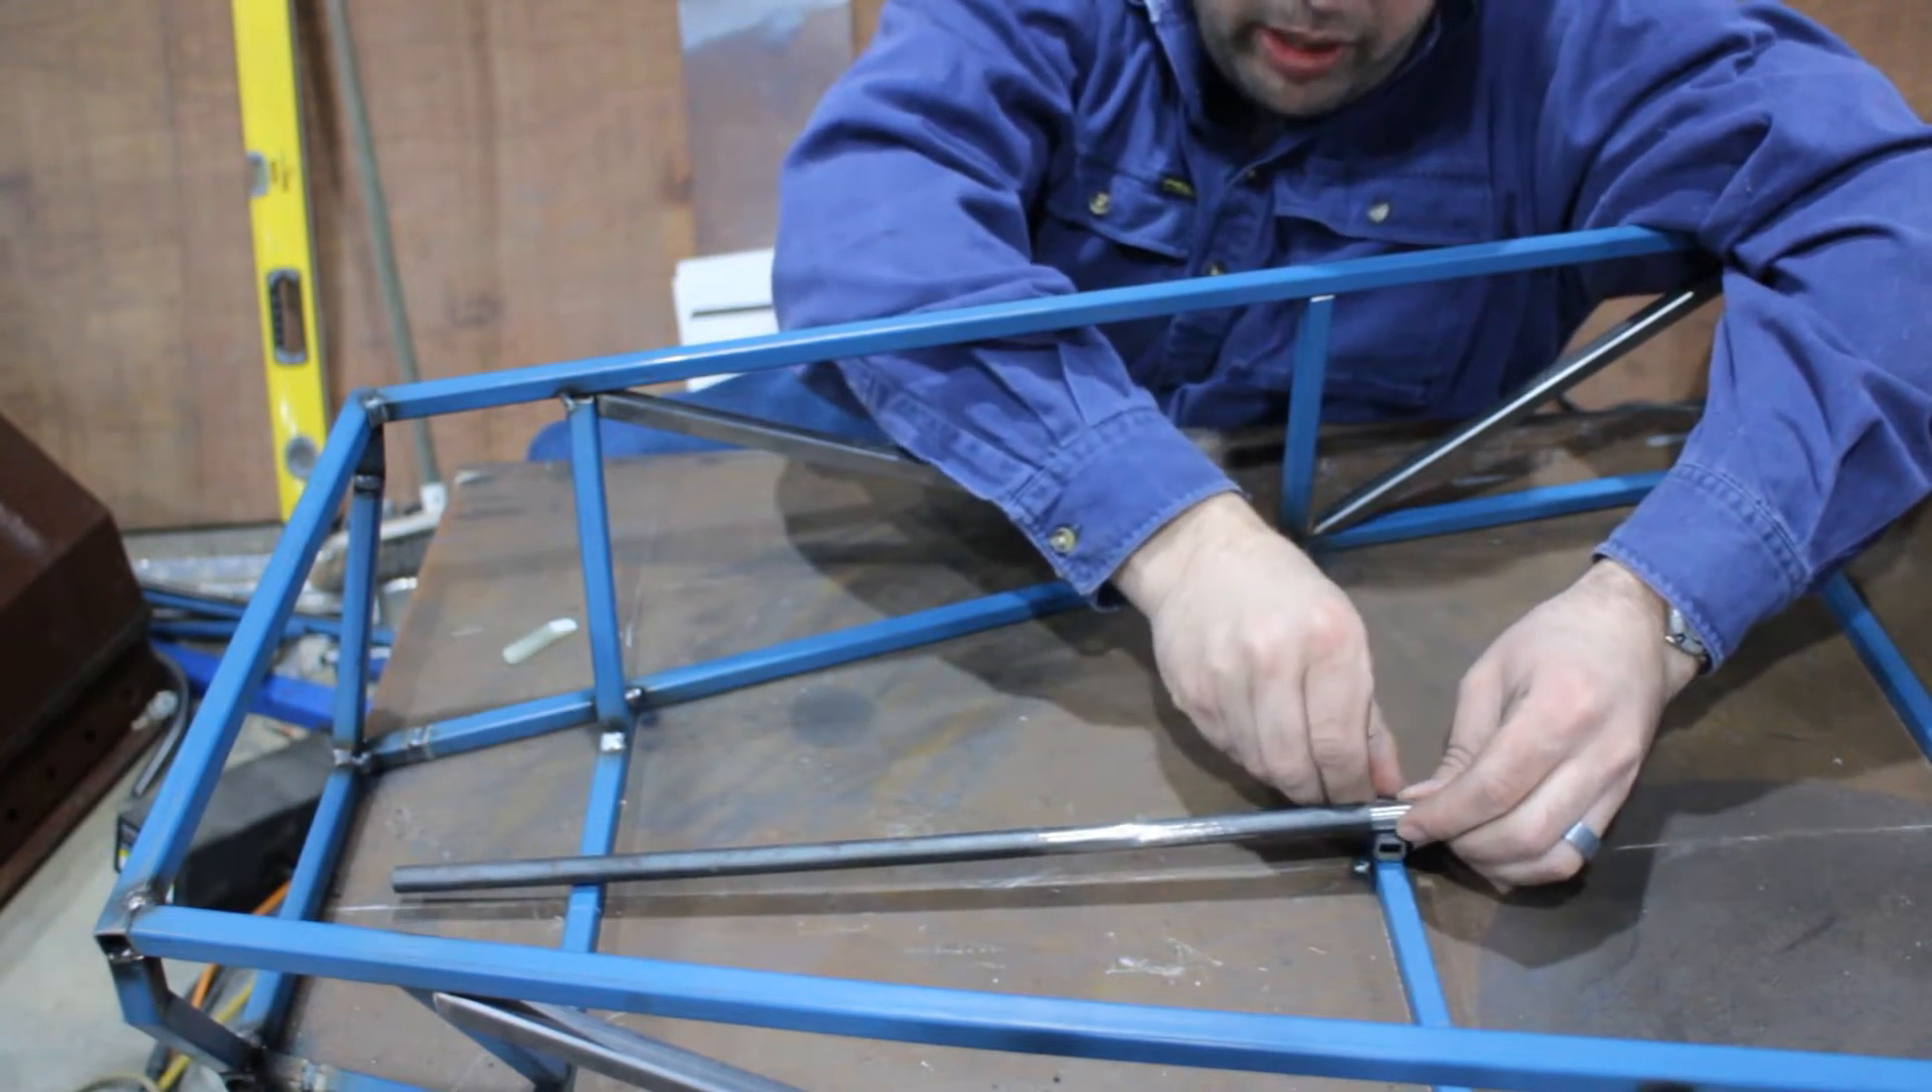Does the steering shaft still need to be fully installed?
Yes.